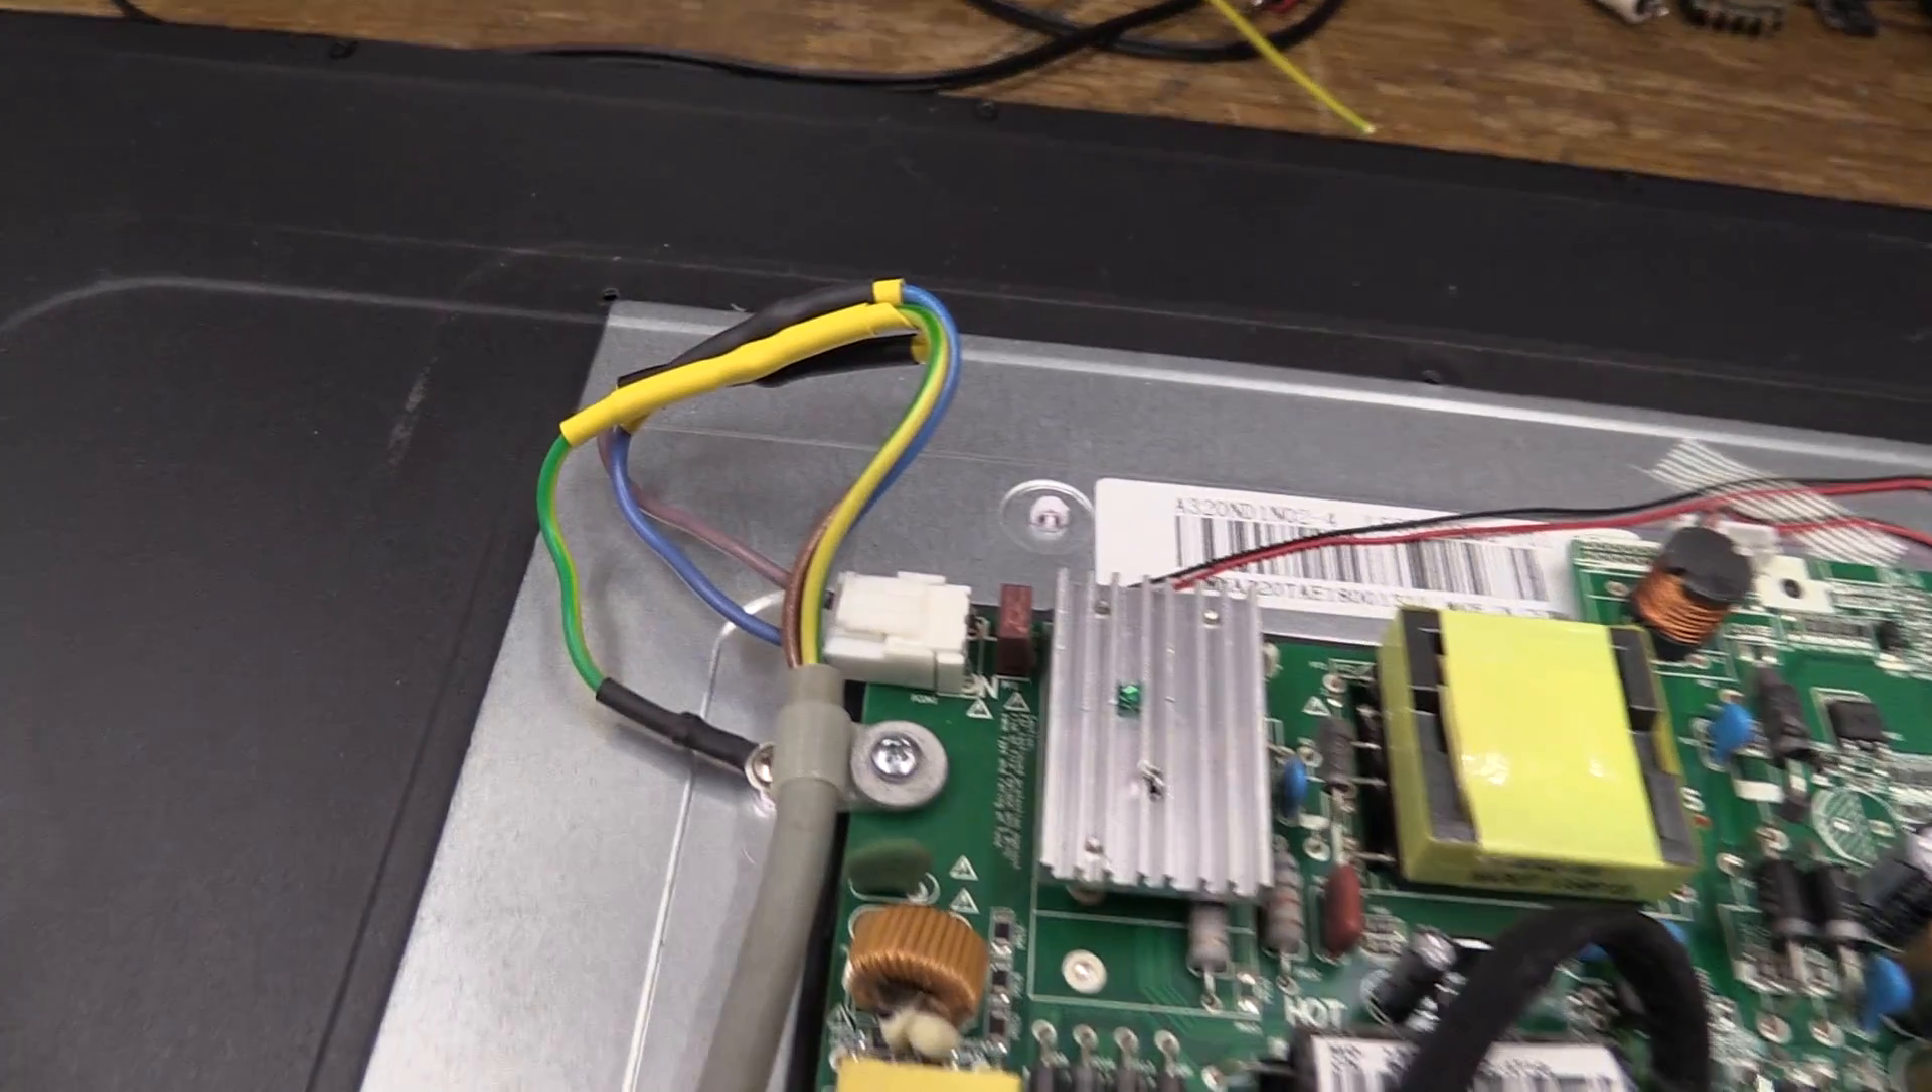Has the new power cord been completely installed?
Yes.